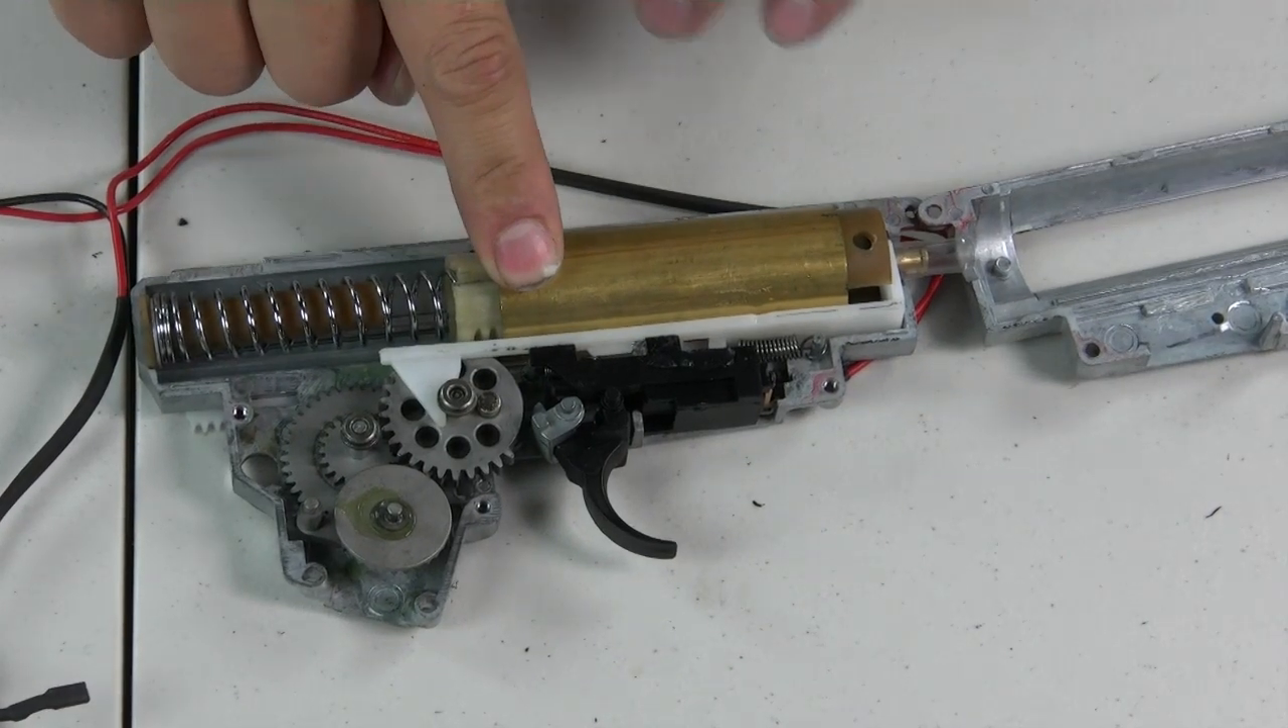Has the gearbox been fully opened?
Yes.